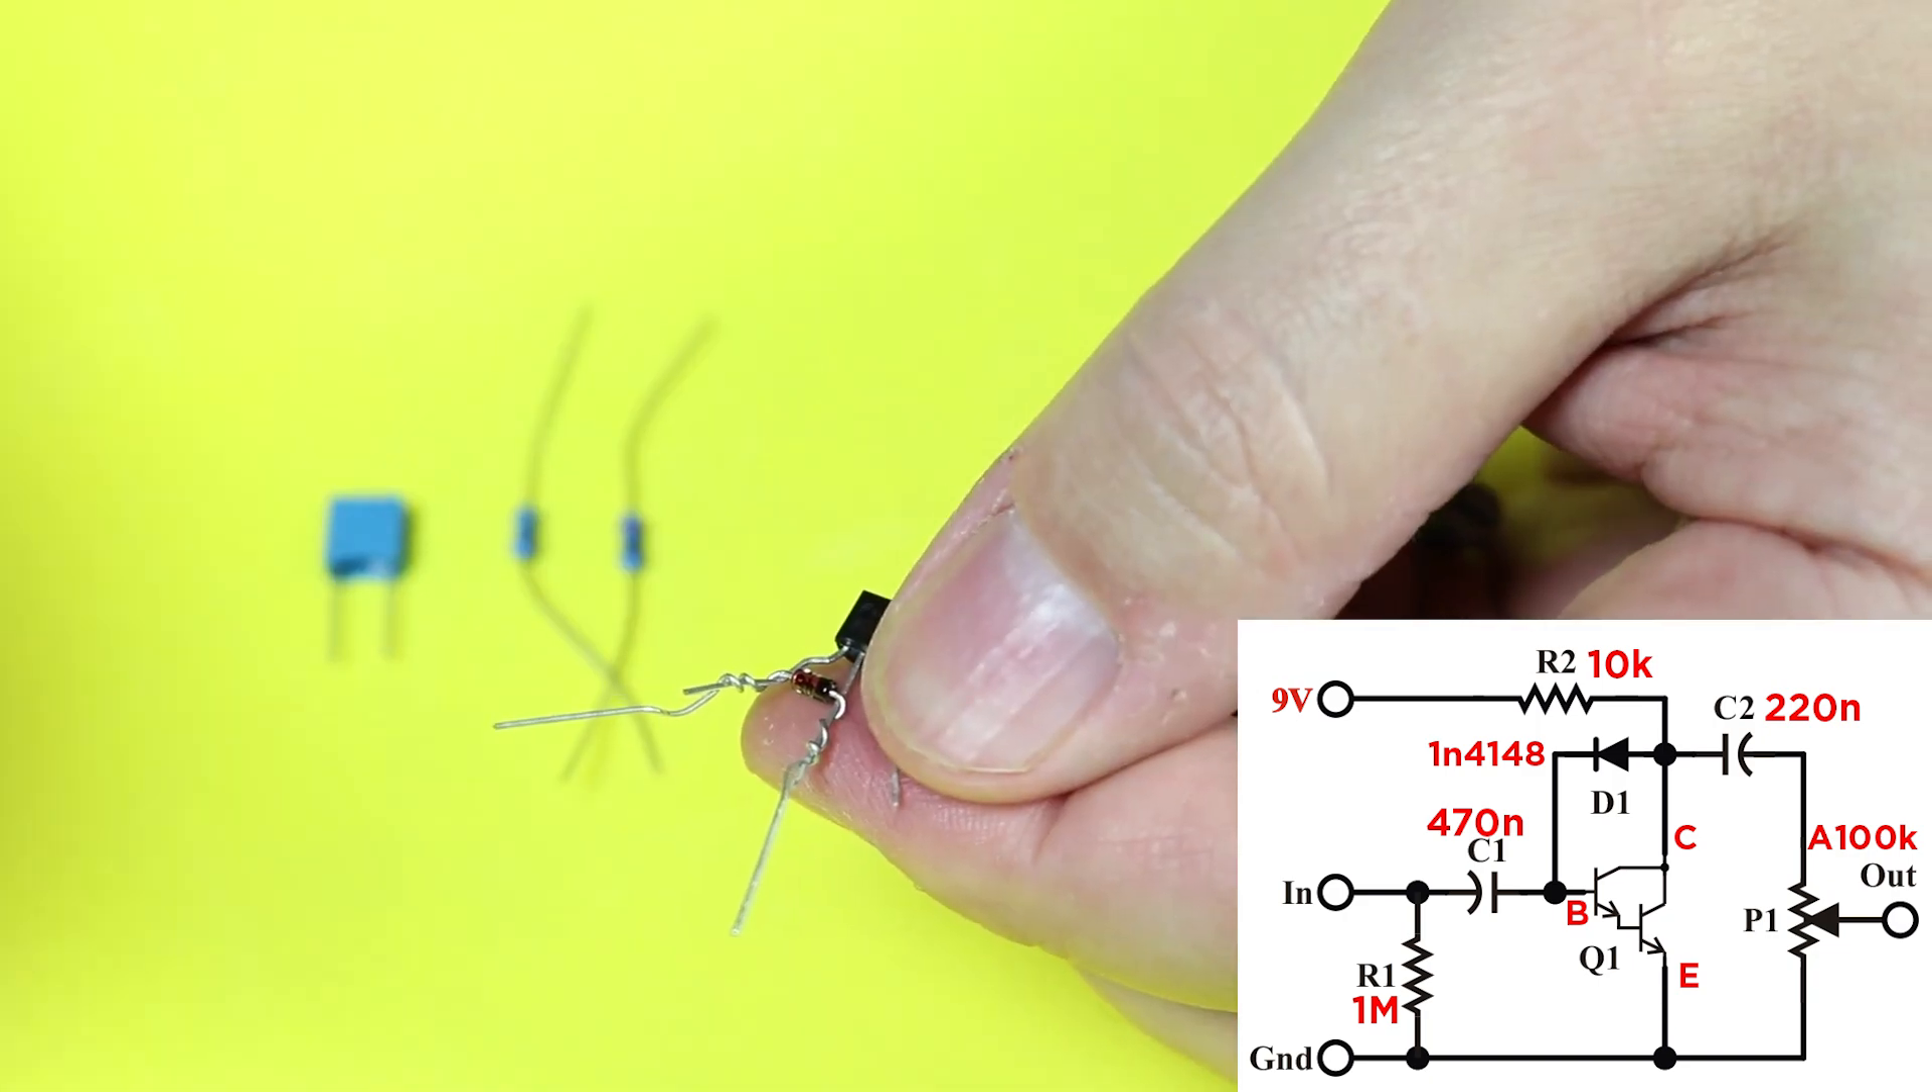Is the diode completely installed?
Yes.